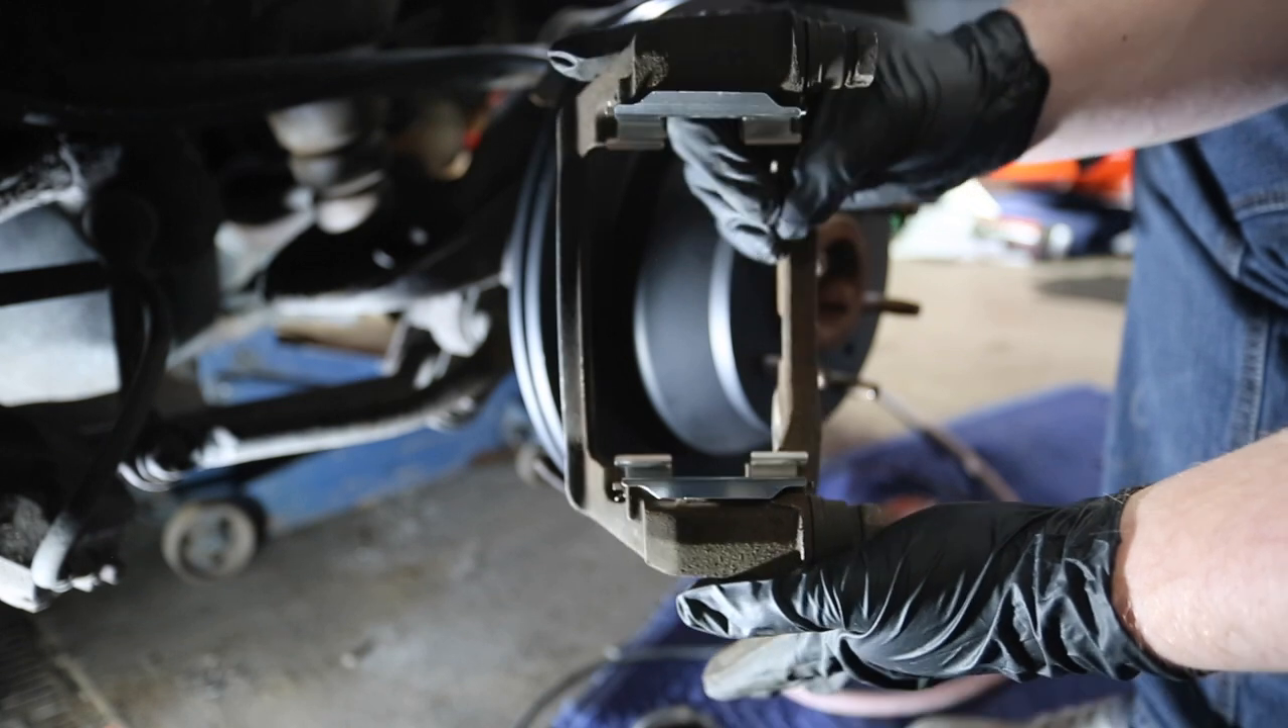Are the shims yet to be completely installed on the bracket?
No.